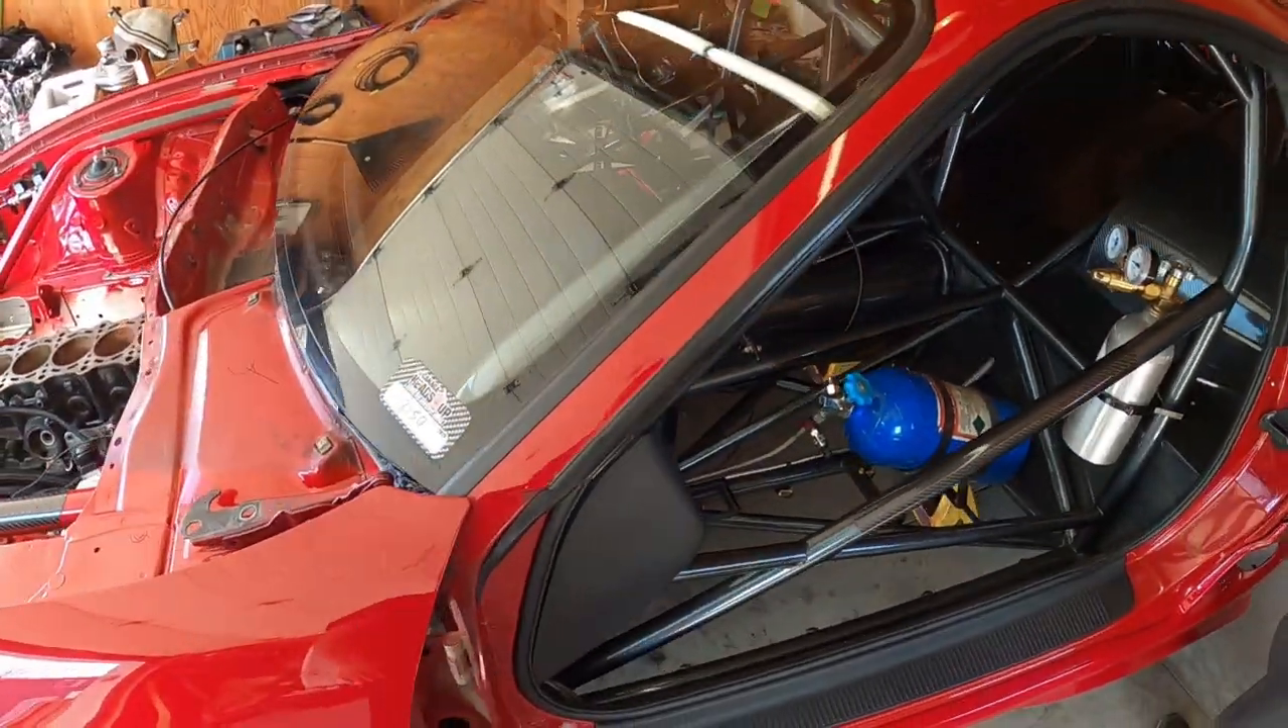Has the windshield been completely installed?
Yes.